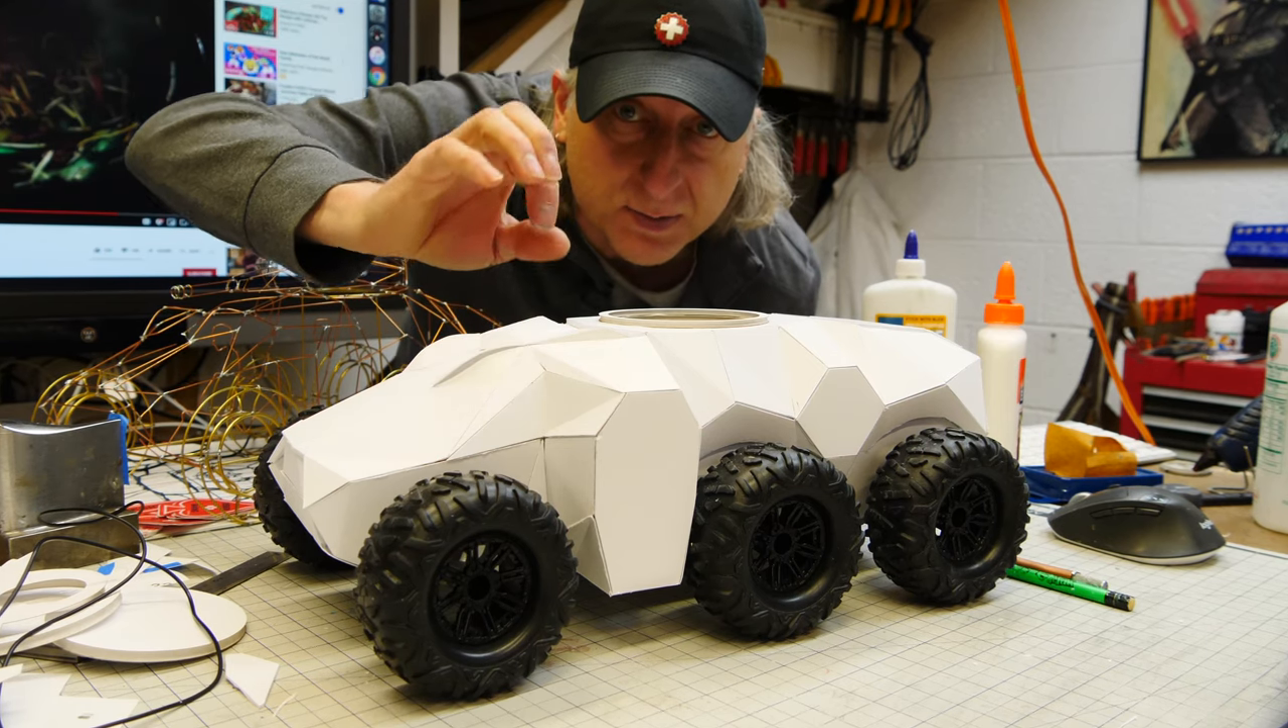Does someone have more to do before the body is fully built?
No.